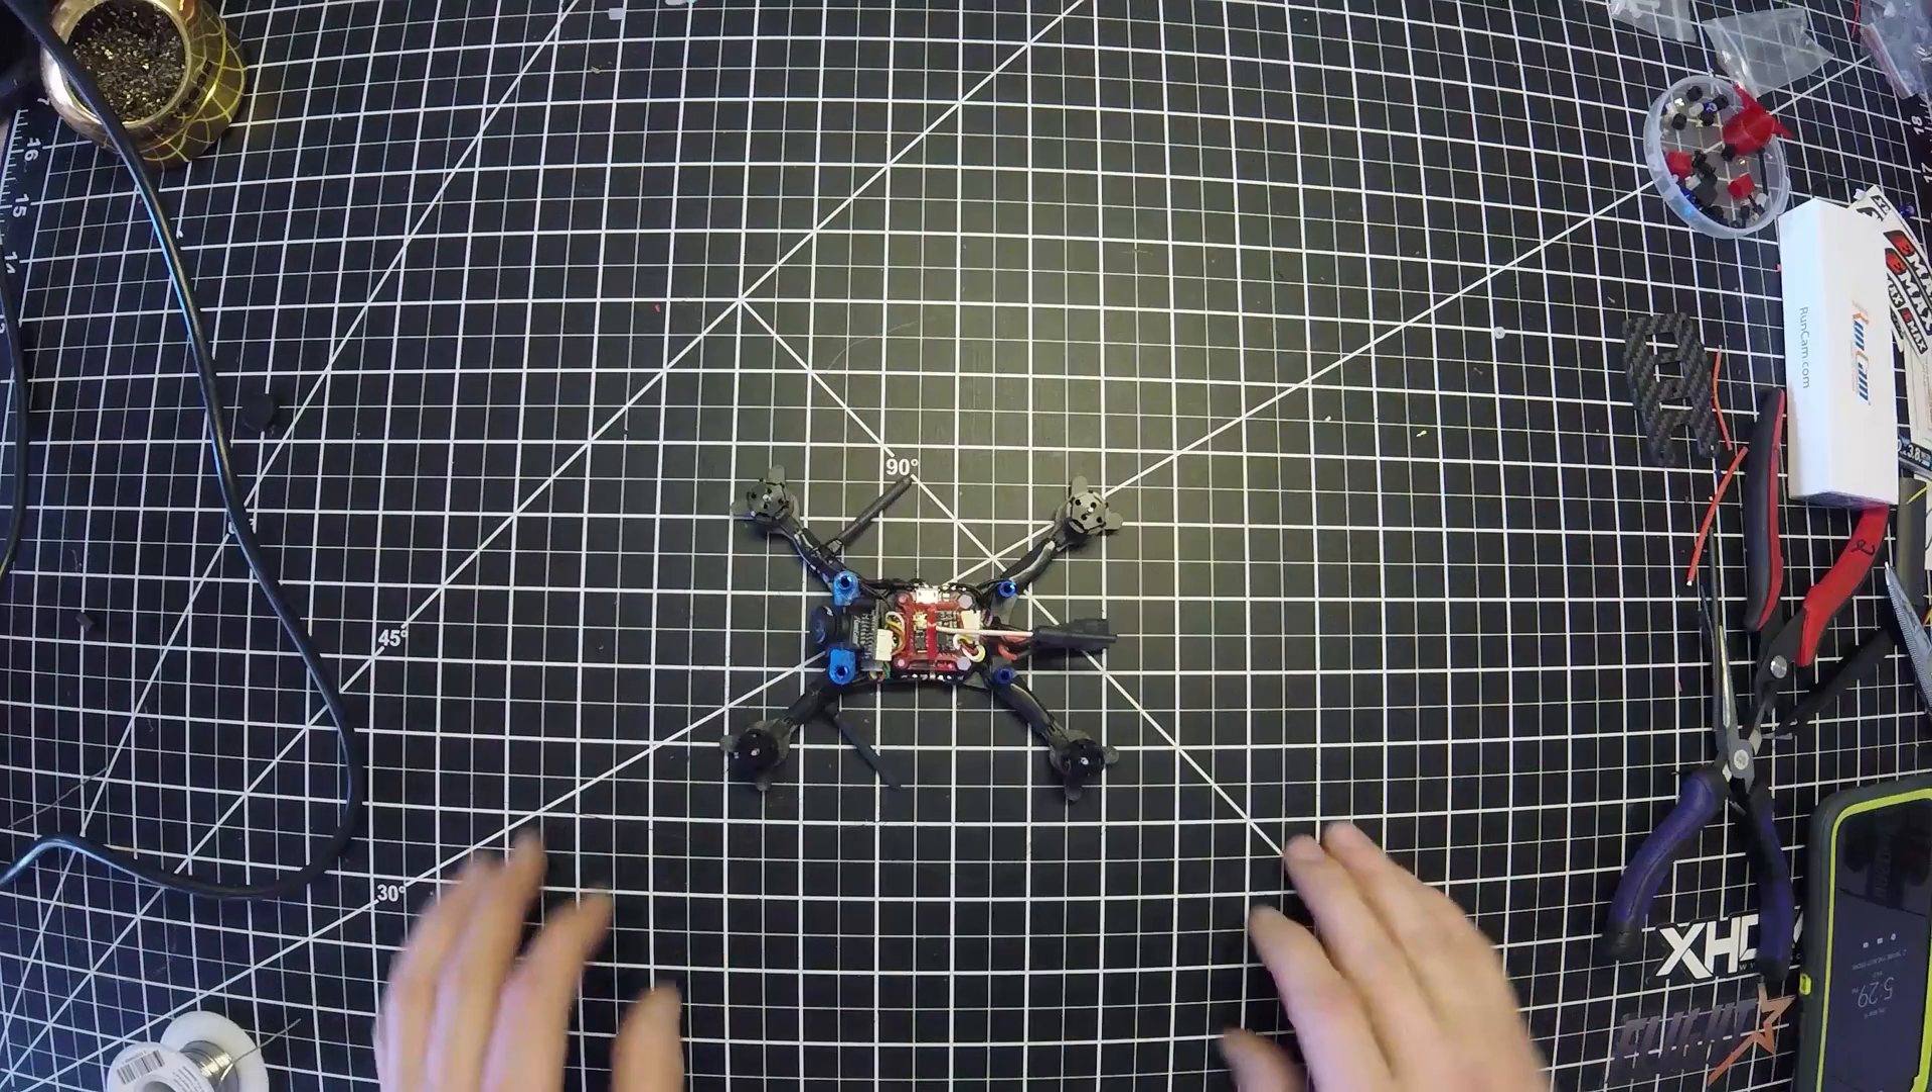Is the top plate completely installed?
No.